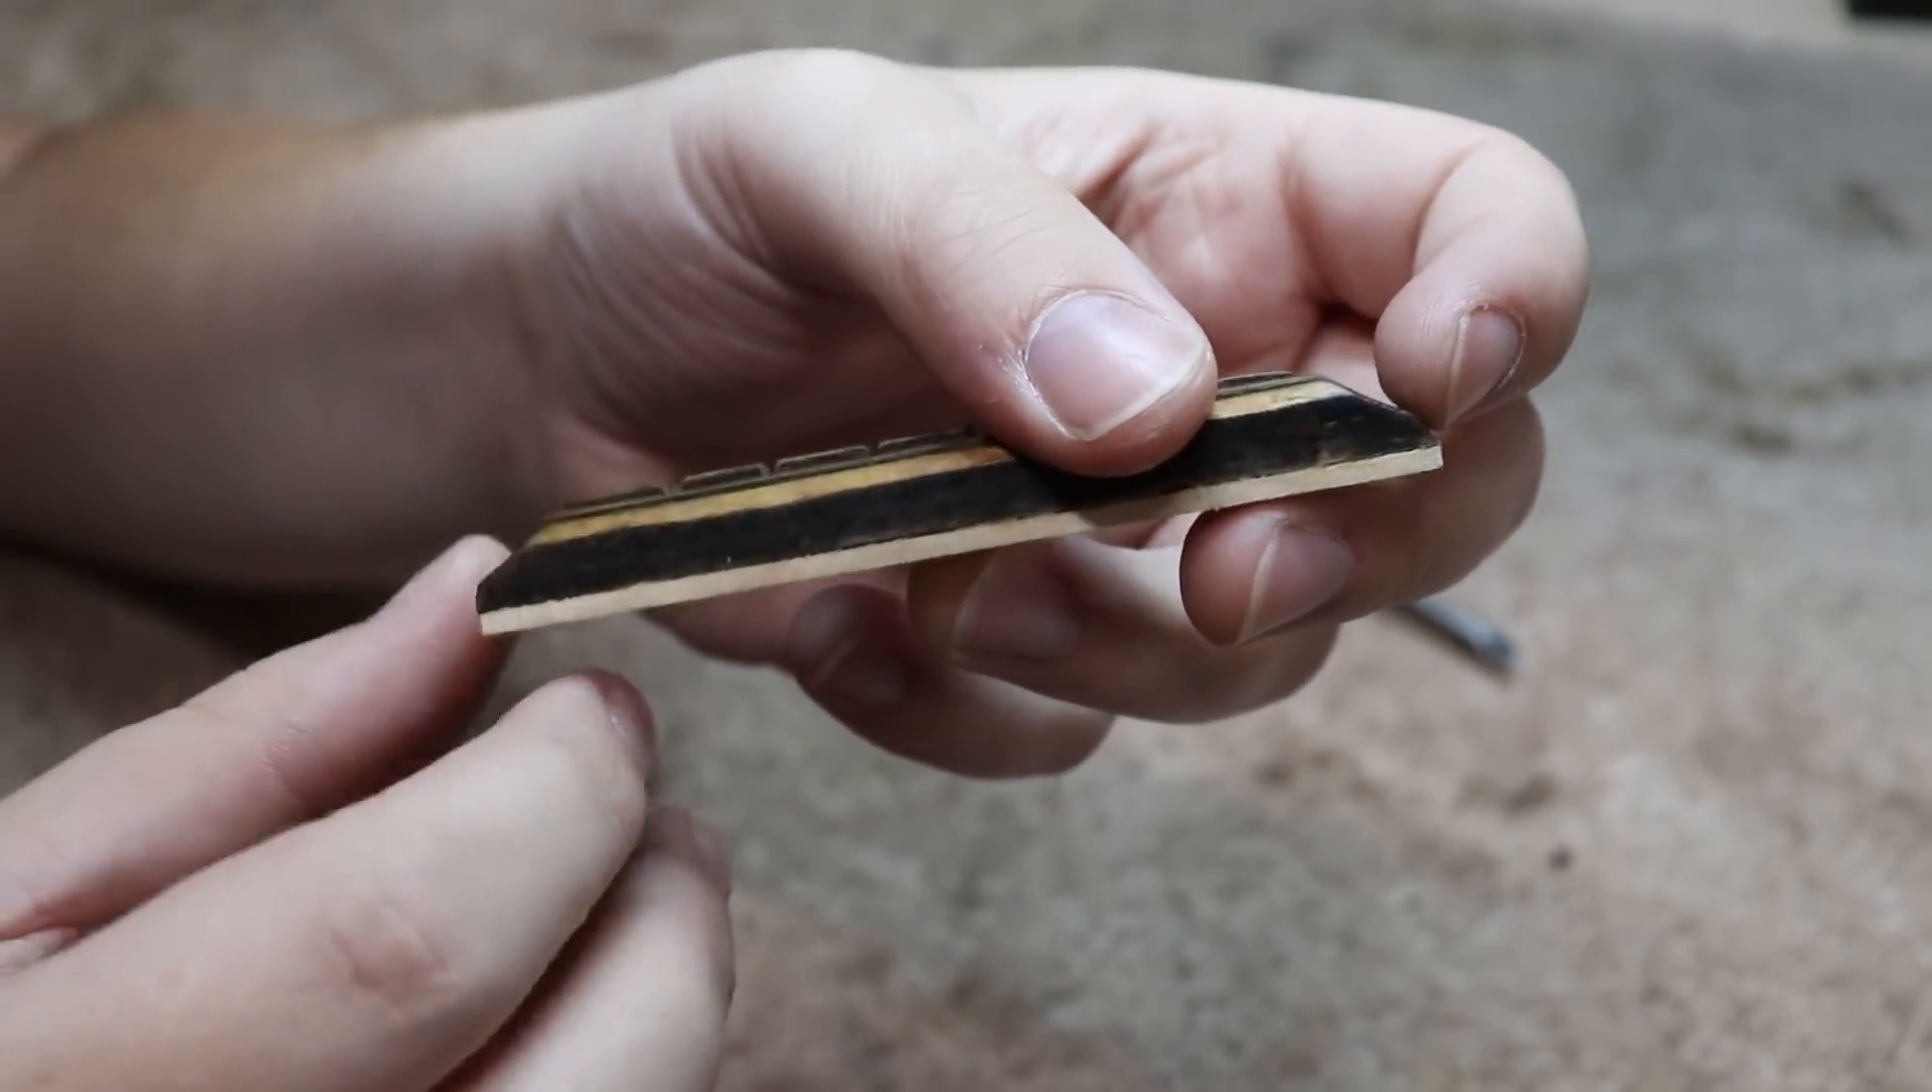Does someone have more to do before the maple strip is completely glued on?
No.